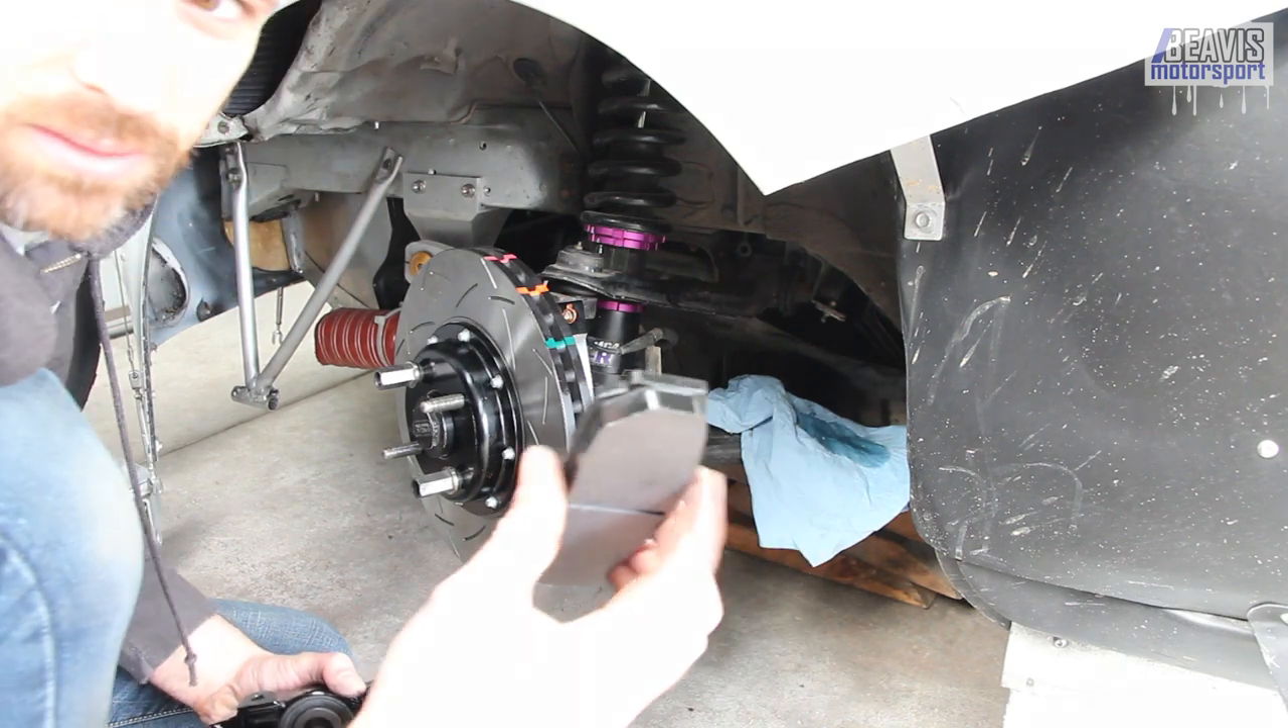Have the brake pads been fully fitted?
No.